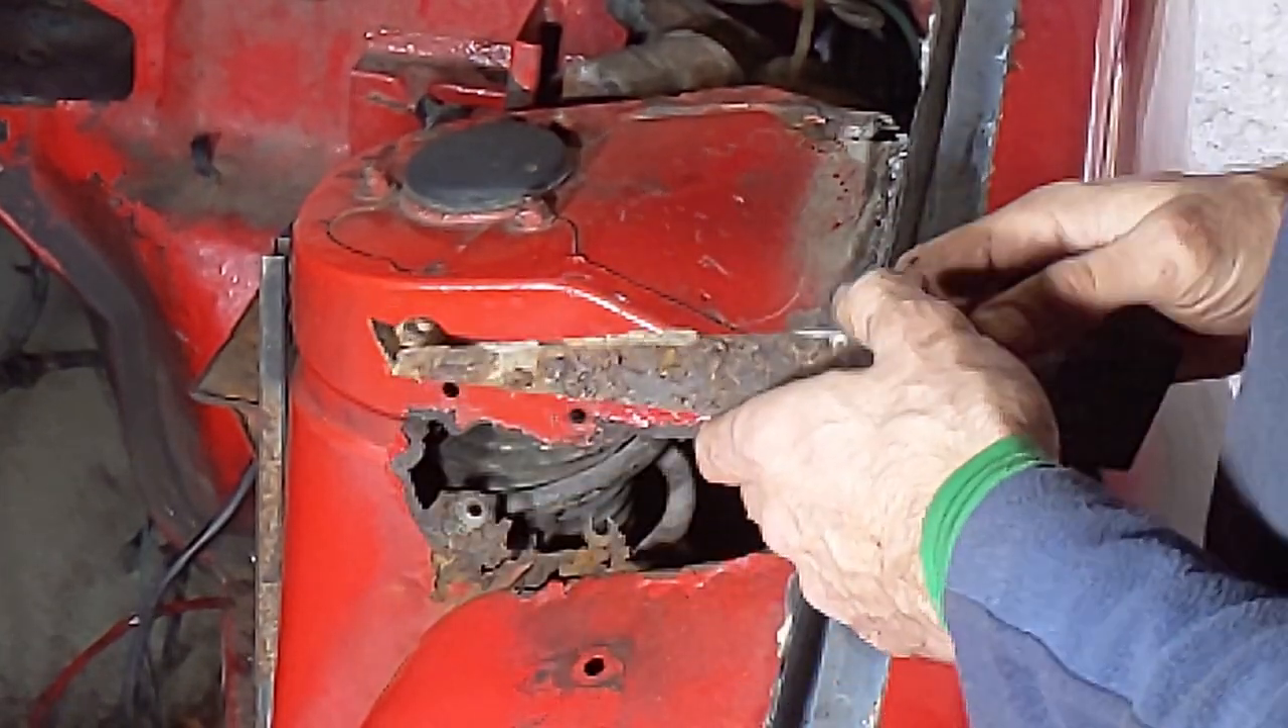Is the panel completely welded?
No.